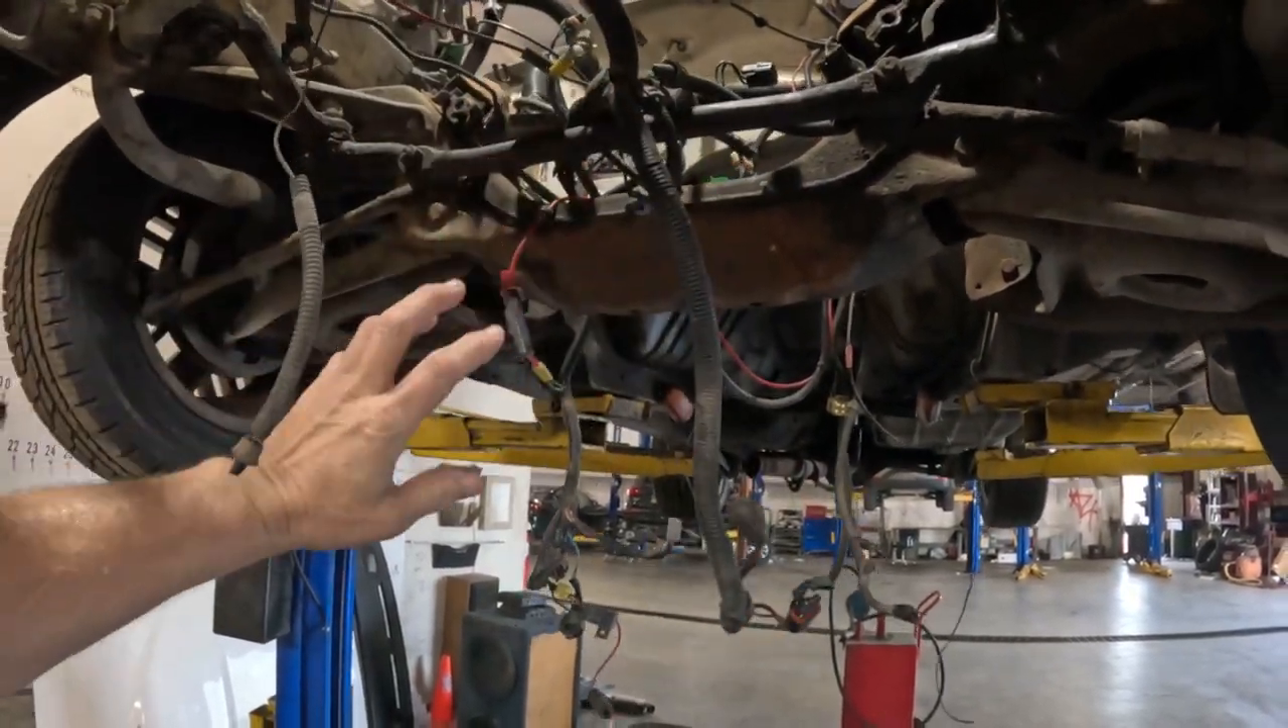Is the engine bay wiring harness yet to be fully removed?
Yes.